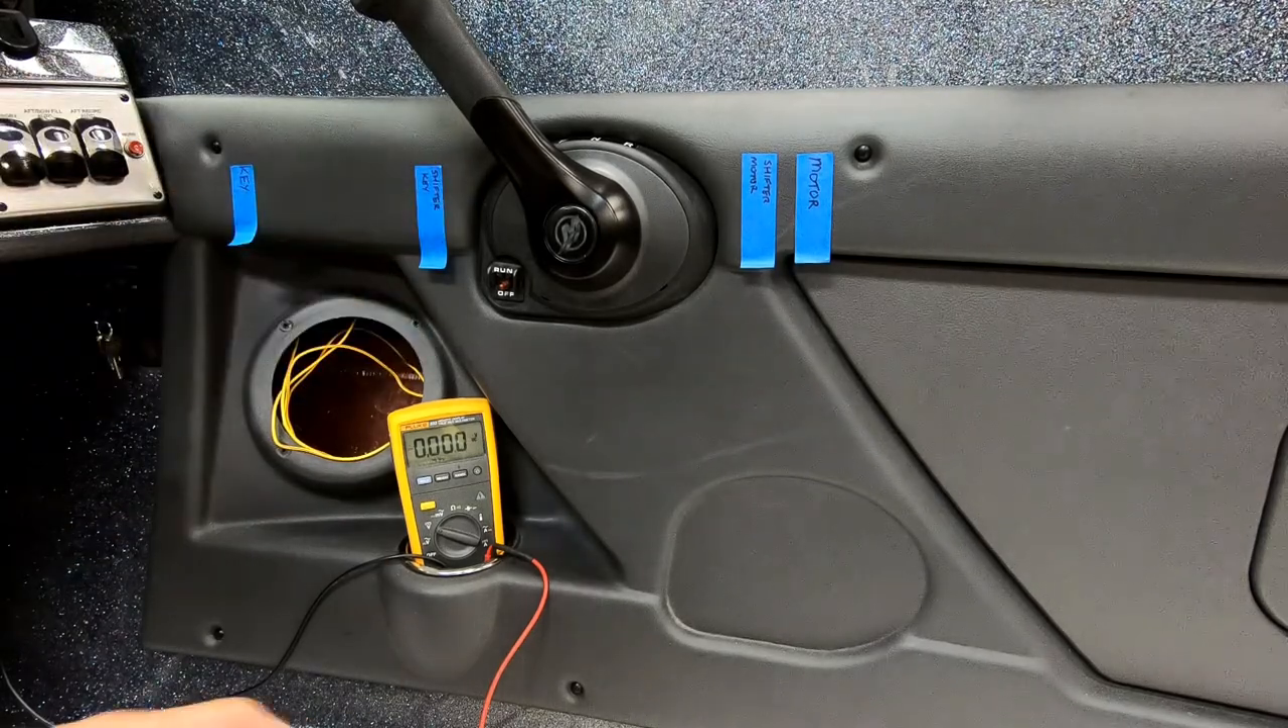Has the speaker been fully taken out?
Yes.